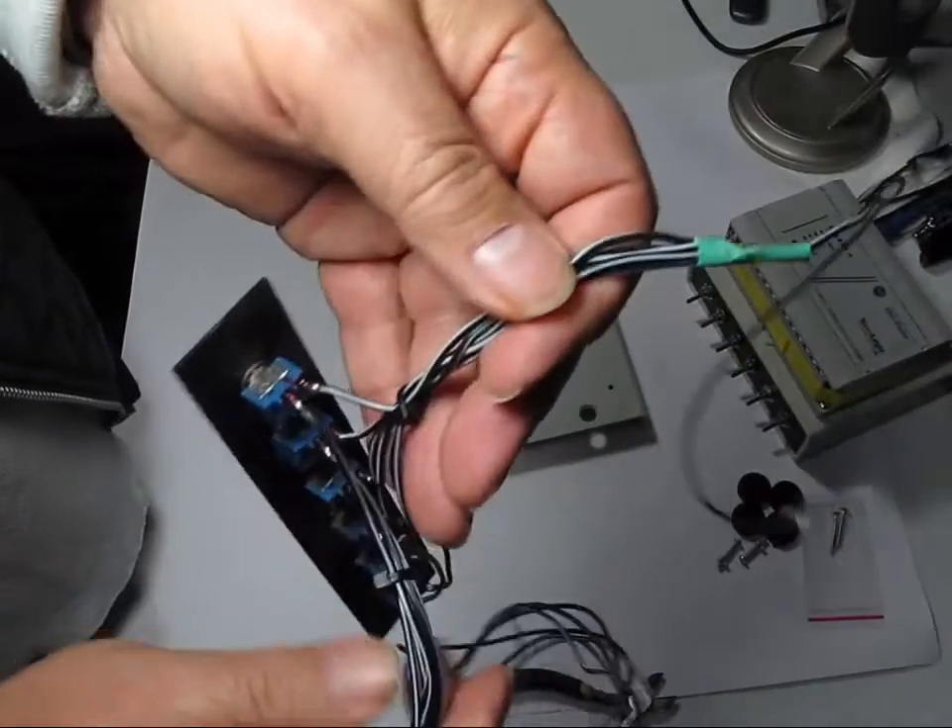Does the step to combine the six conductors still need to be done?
No.